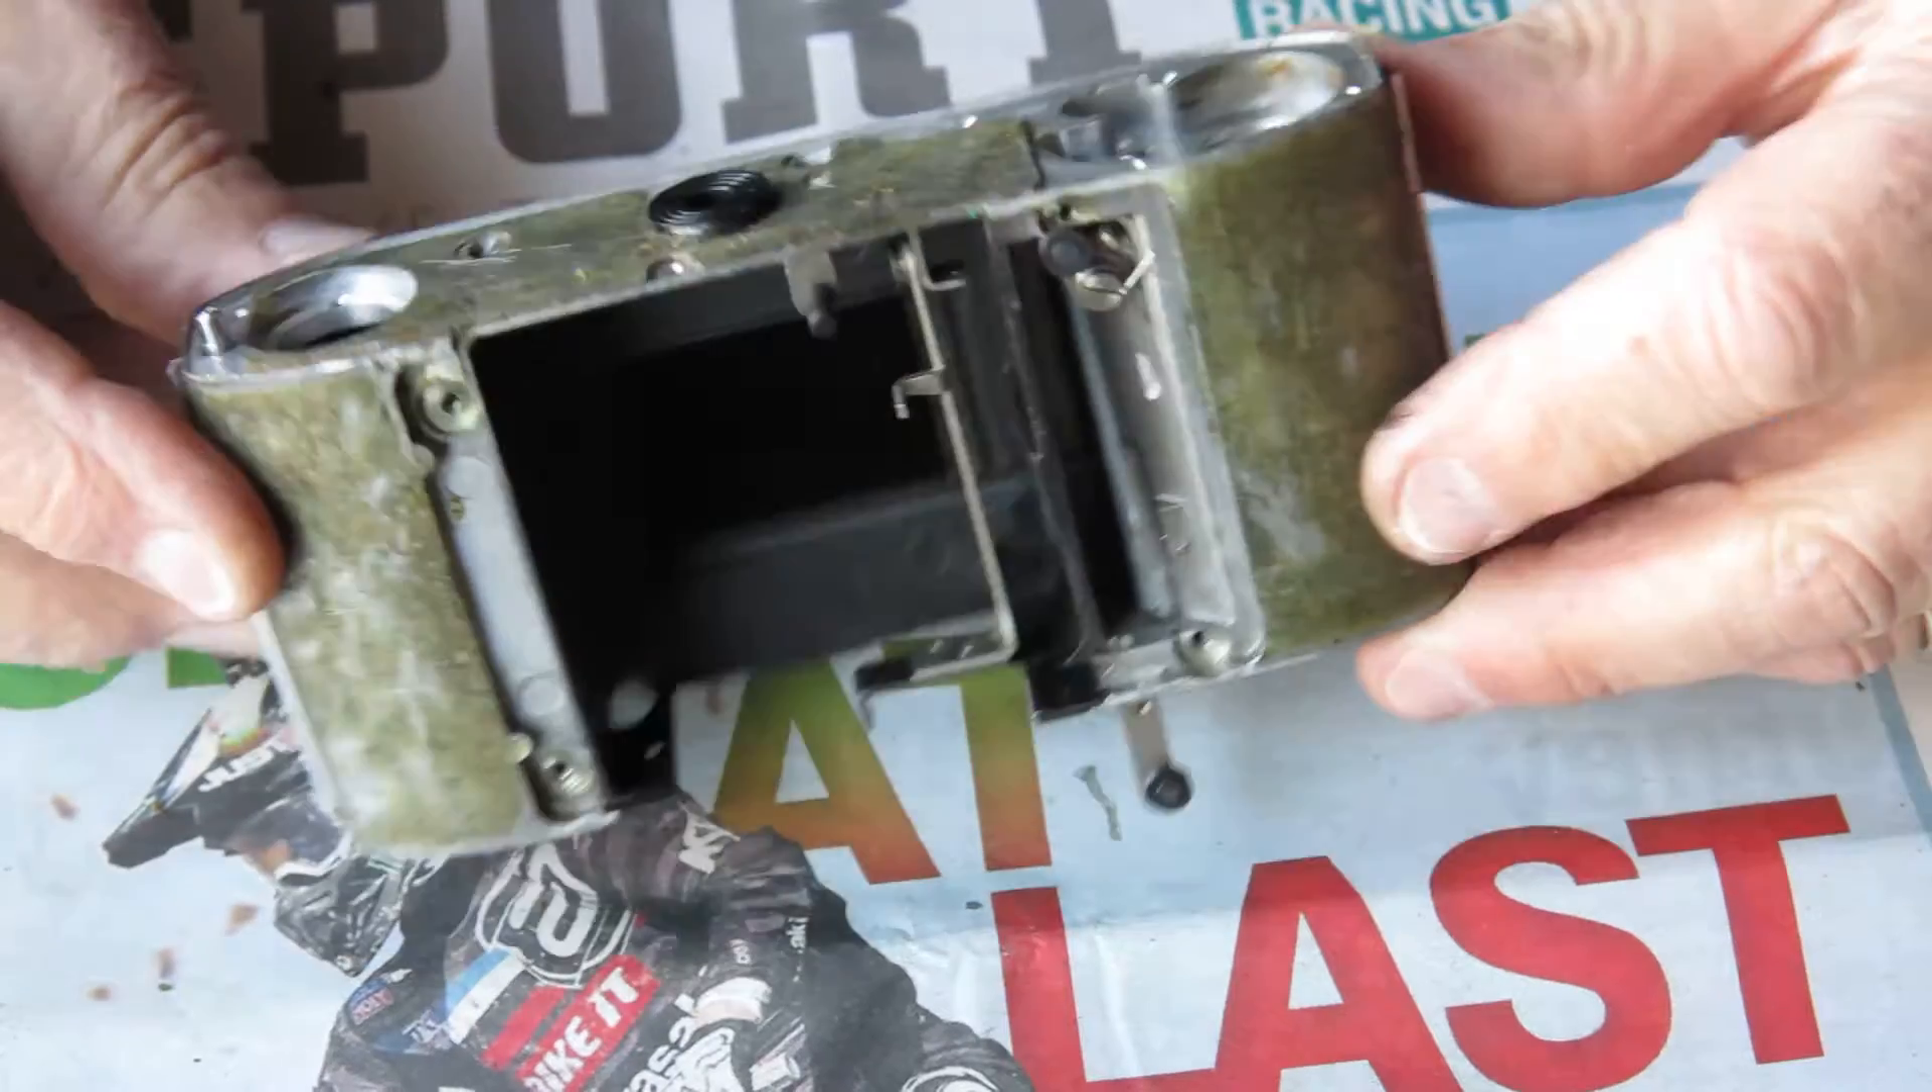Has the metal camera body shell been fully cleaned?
No.